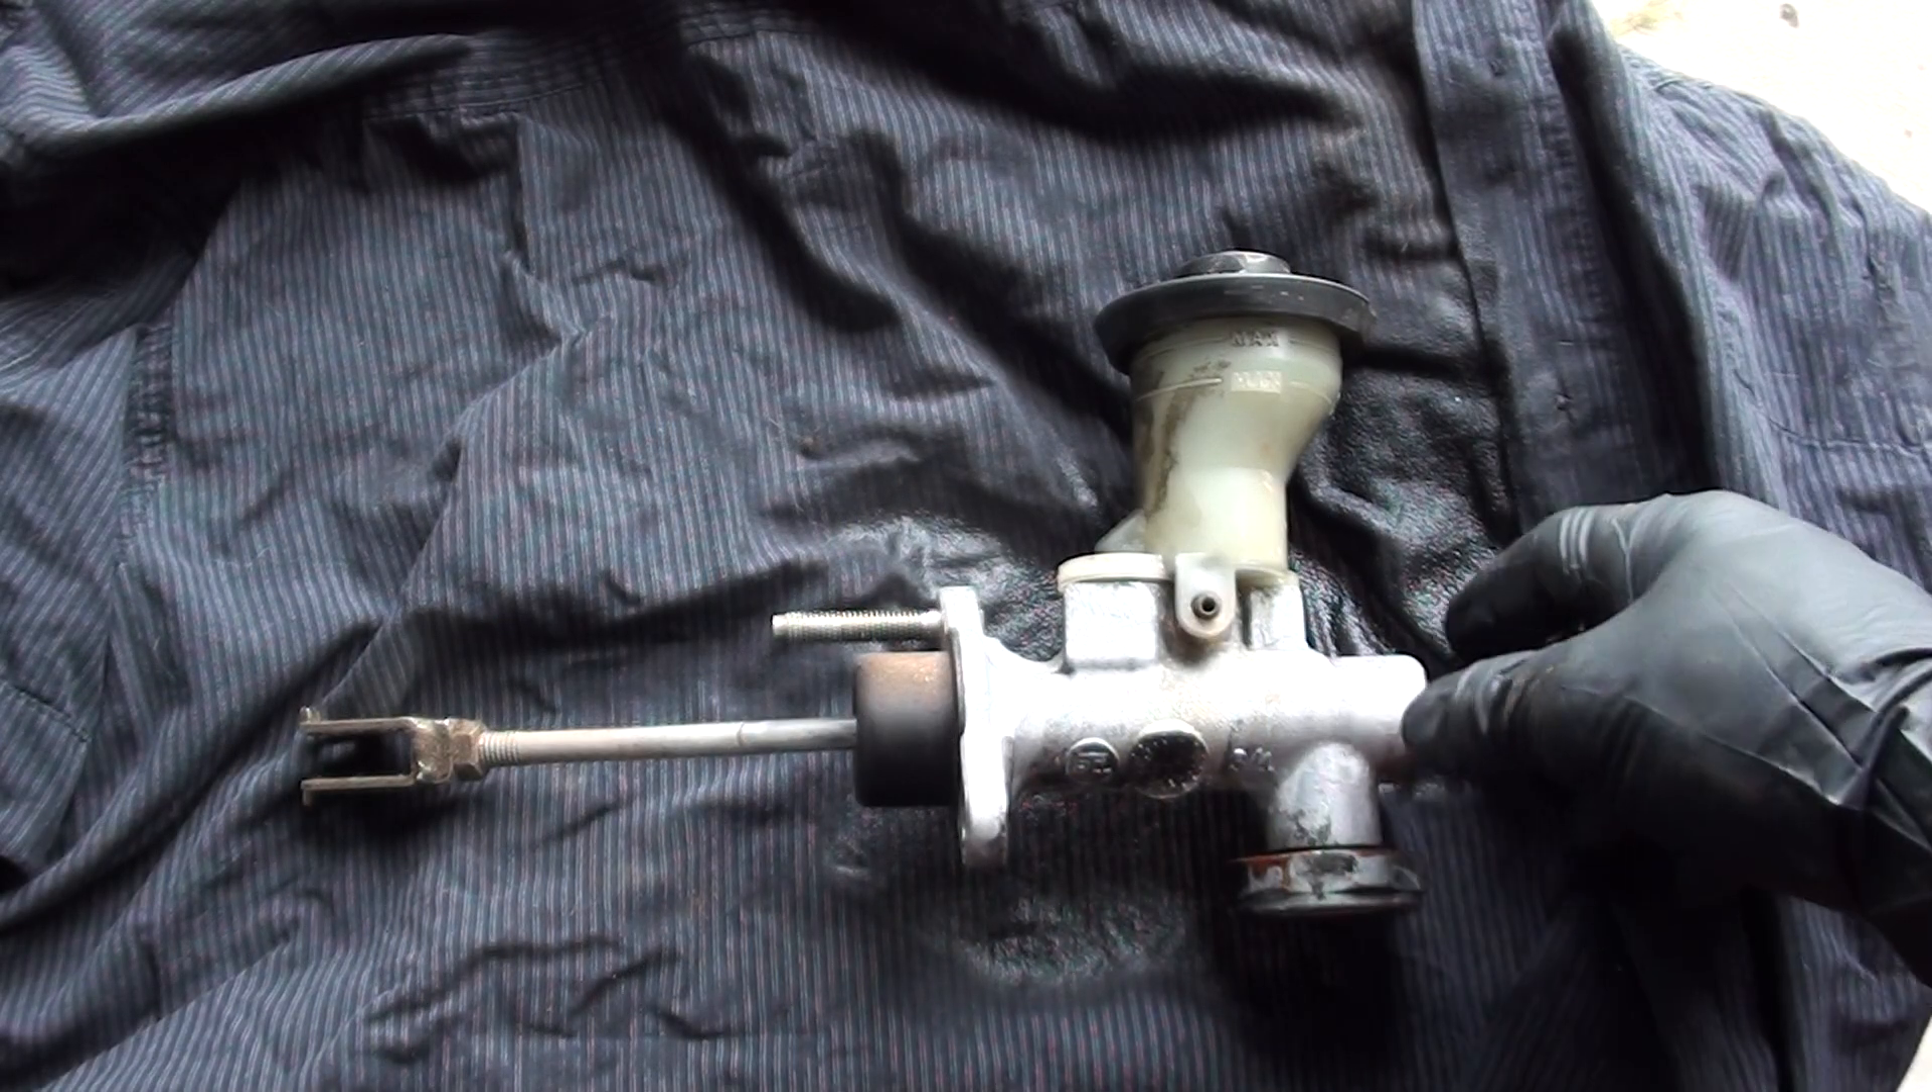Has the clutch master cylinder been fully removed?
Yes.